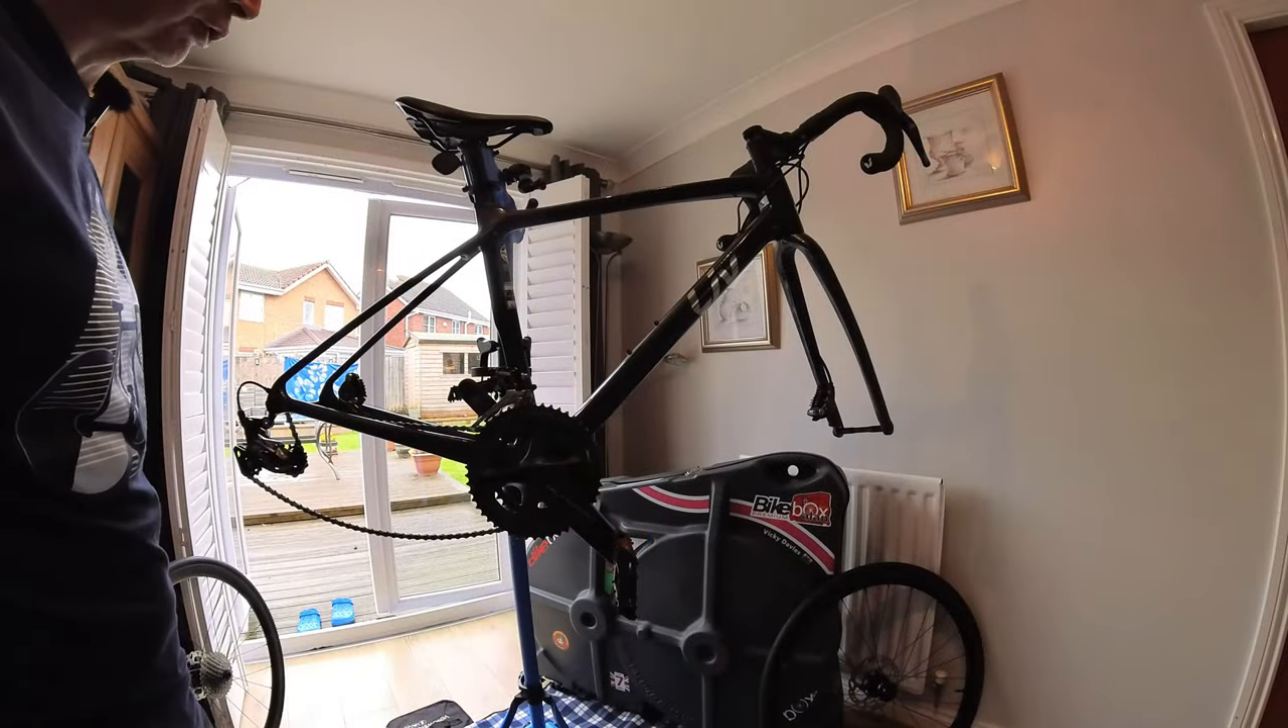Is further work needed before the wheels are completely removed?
No.